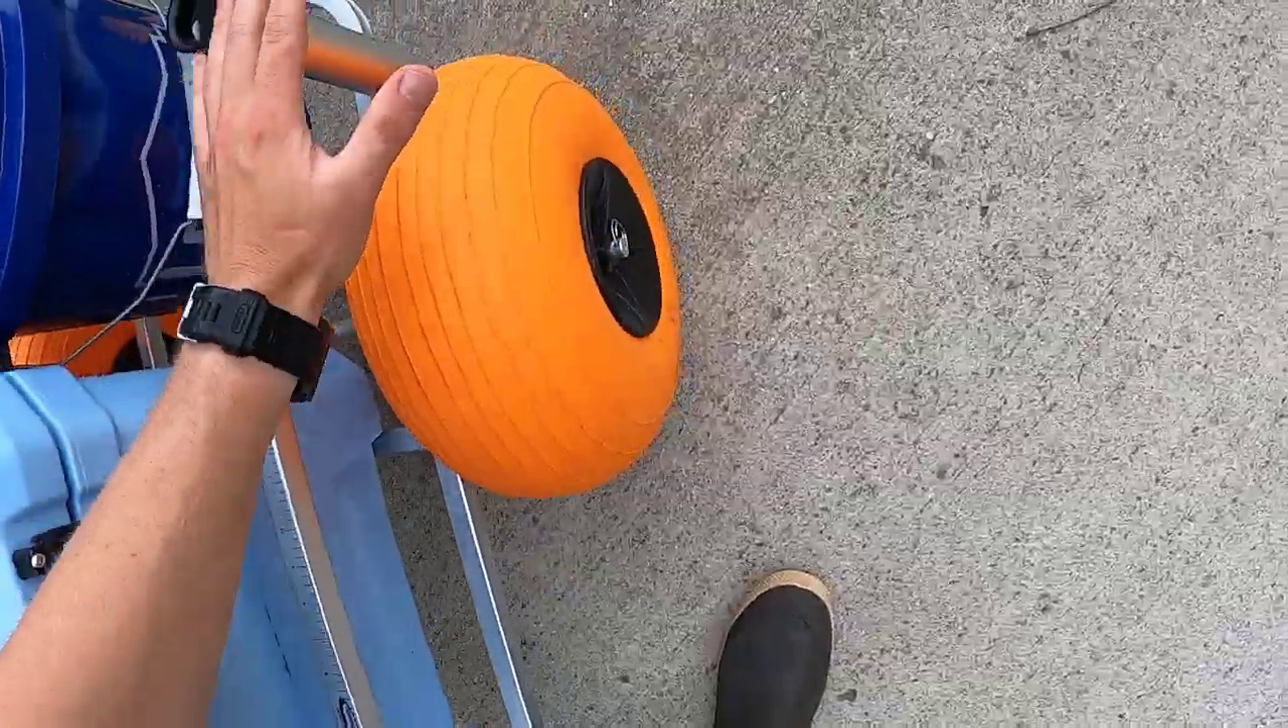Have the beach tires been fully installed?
Yes.